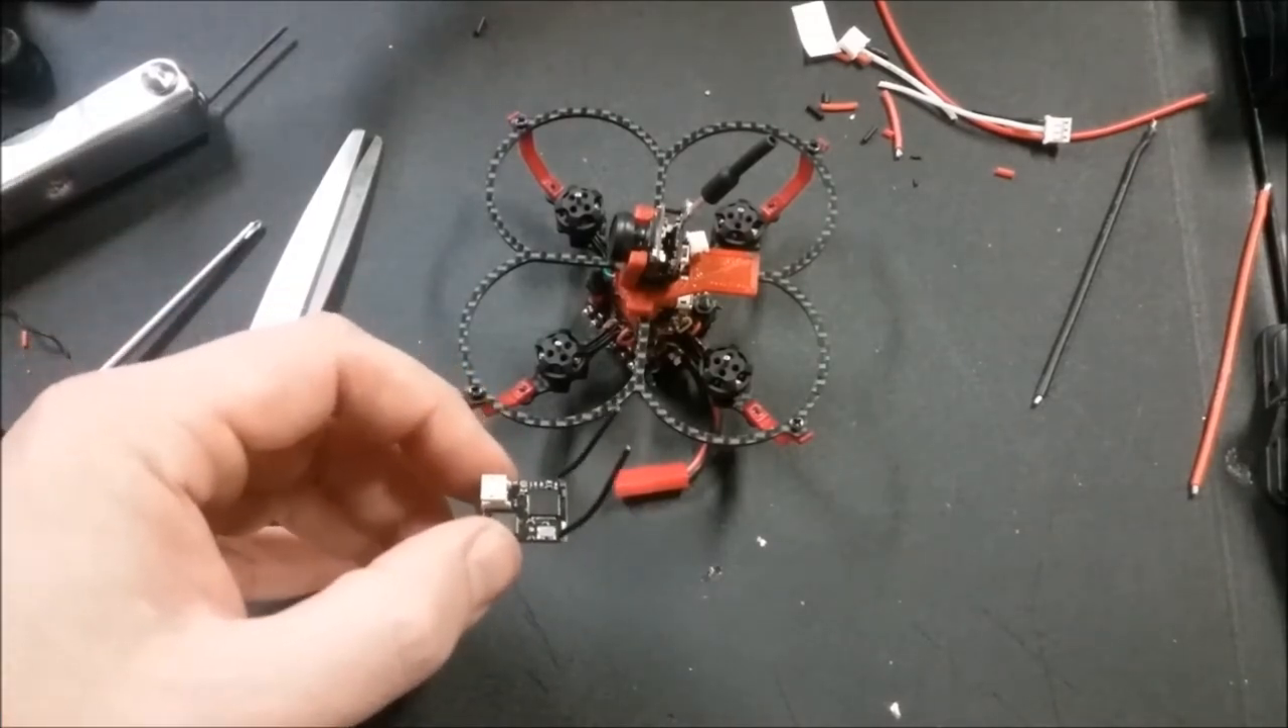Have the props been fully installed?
No.